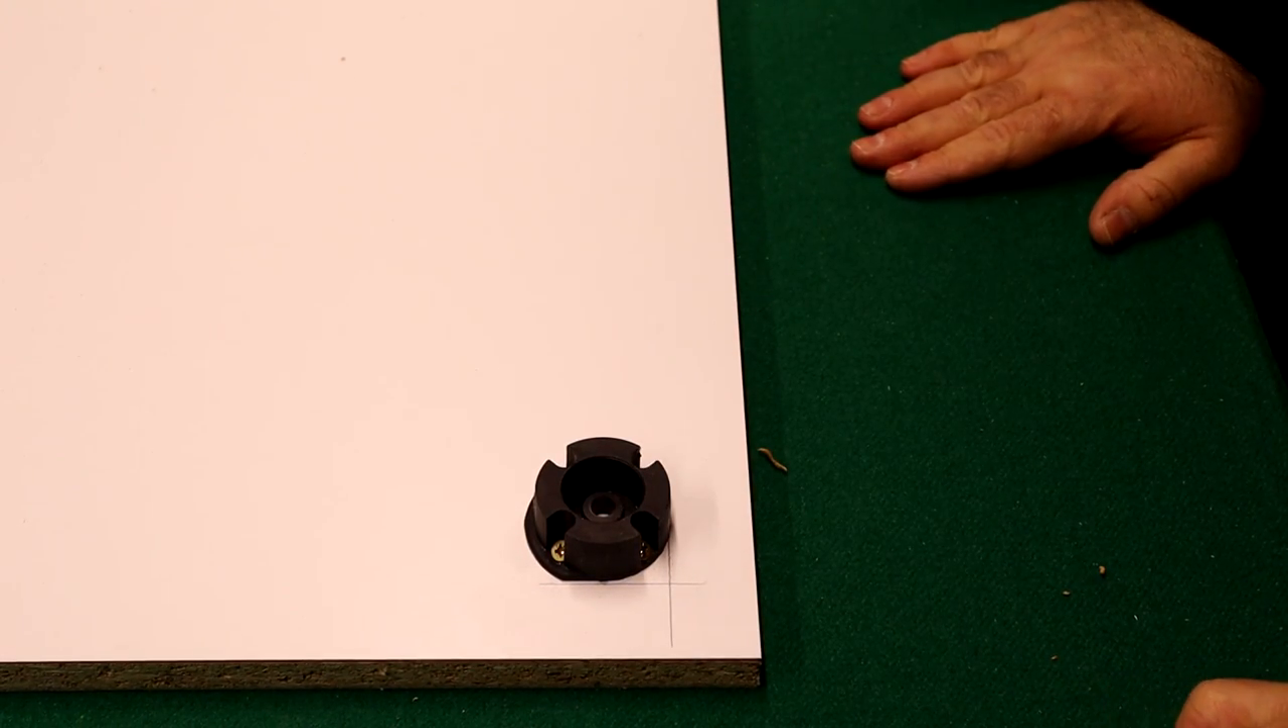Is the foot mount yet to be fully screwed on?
No.